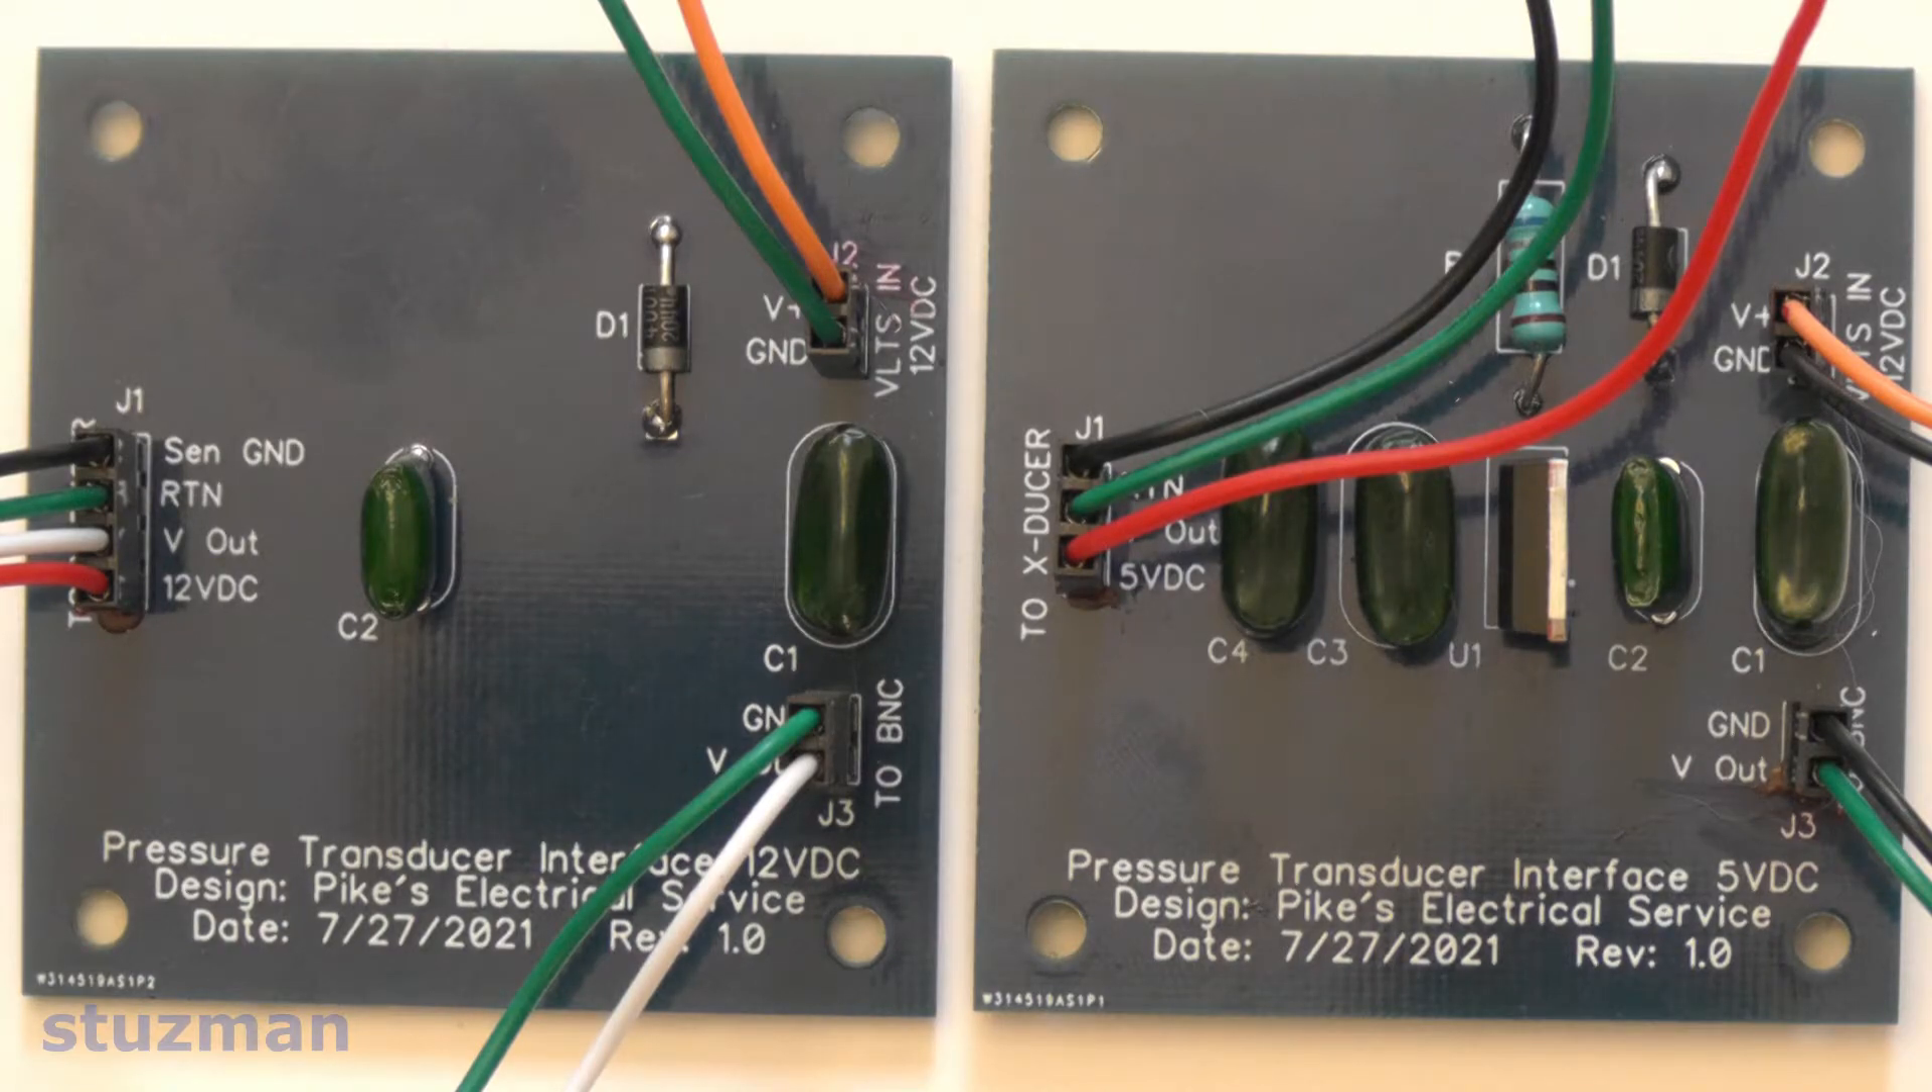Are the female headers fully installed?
Yes.